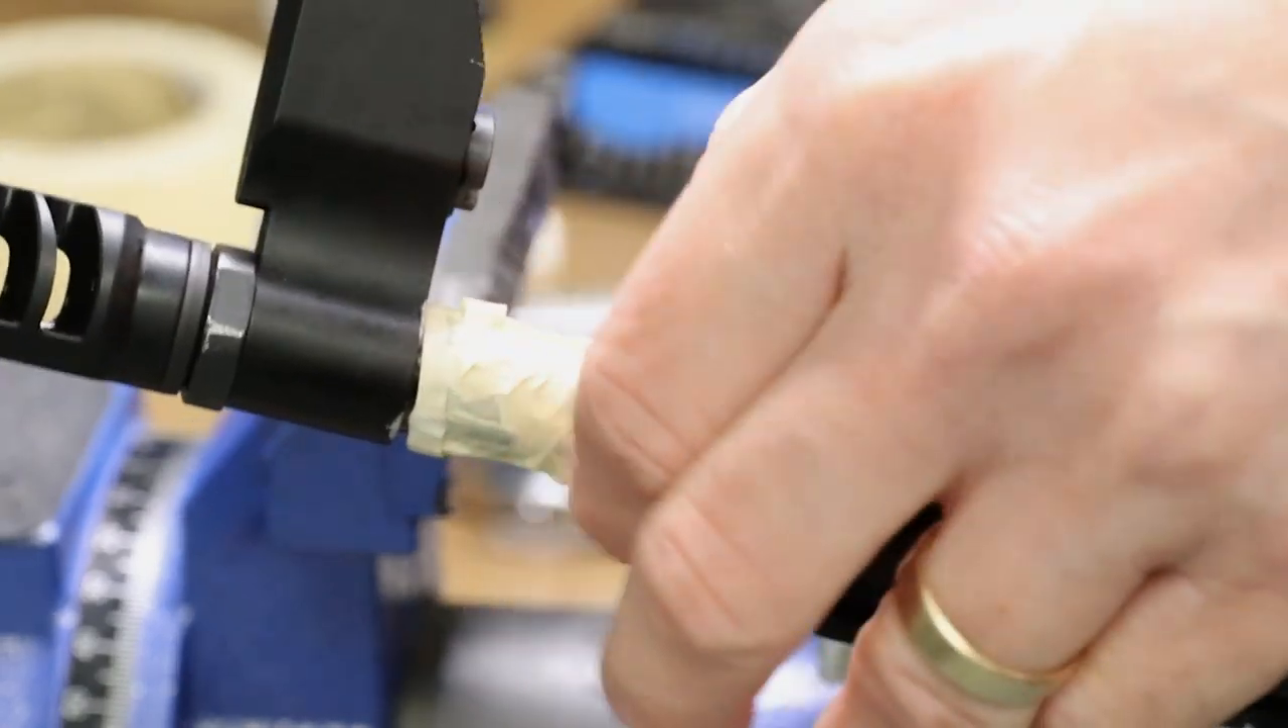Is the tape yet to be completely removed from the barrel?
Yes.